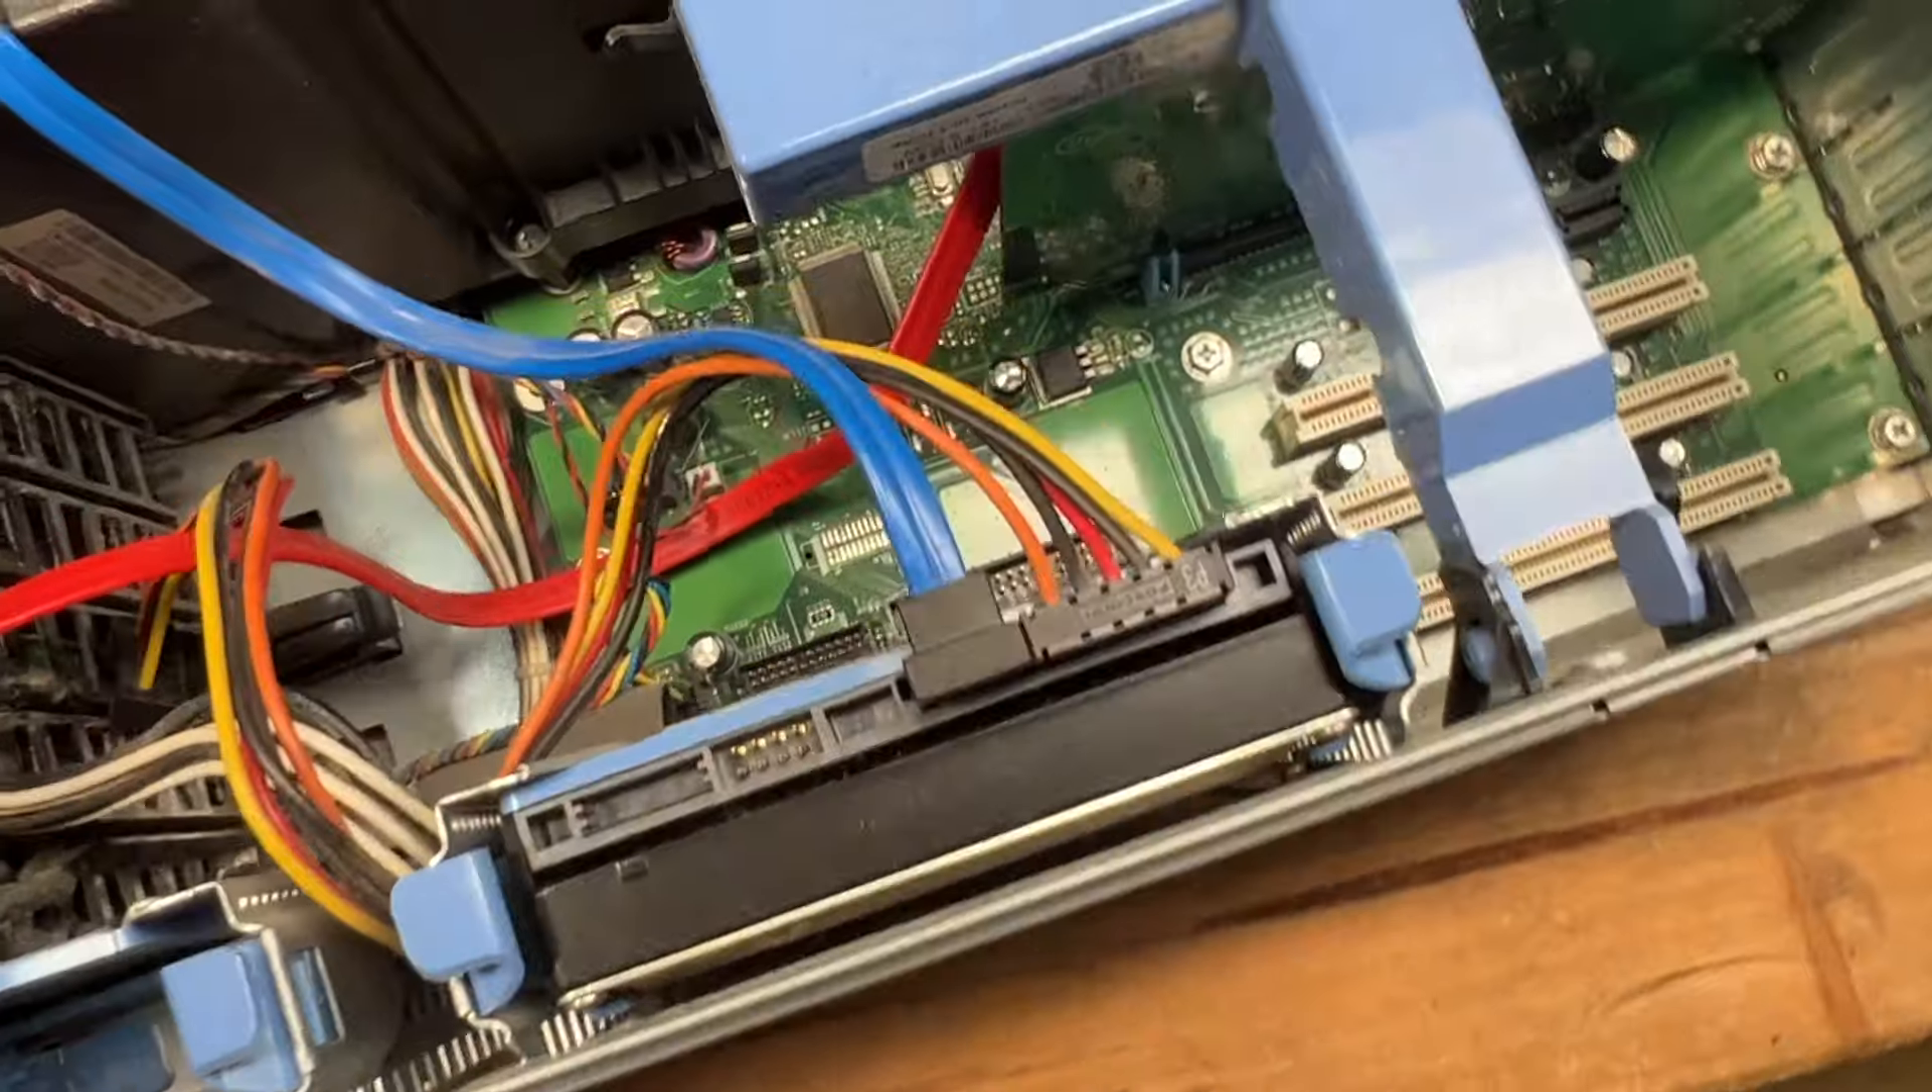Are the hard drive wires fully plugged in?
Yes.